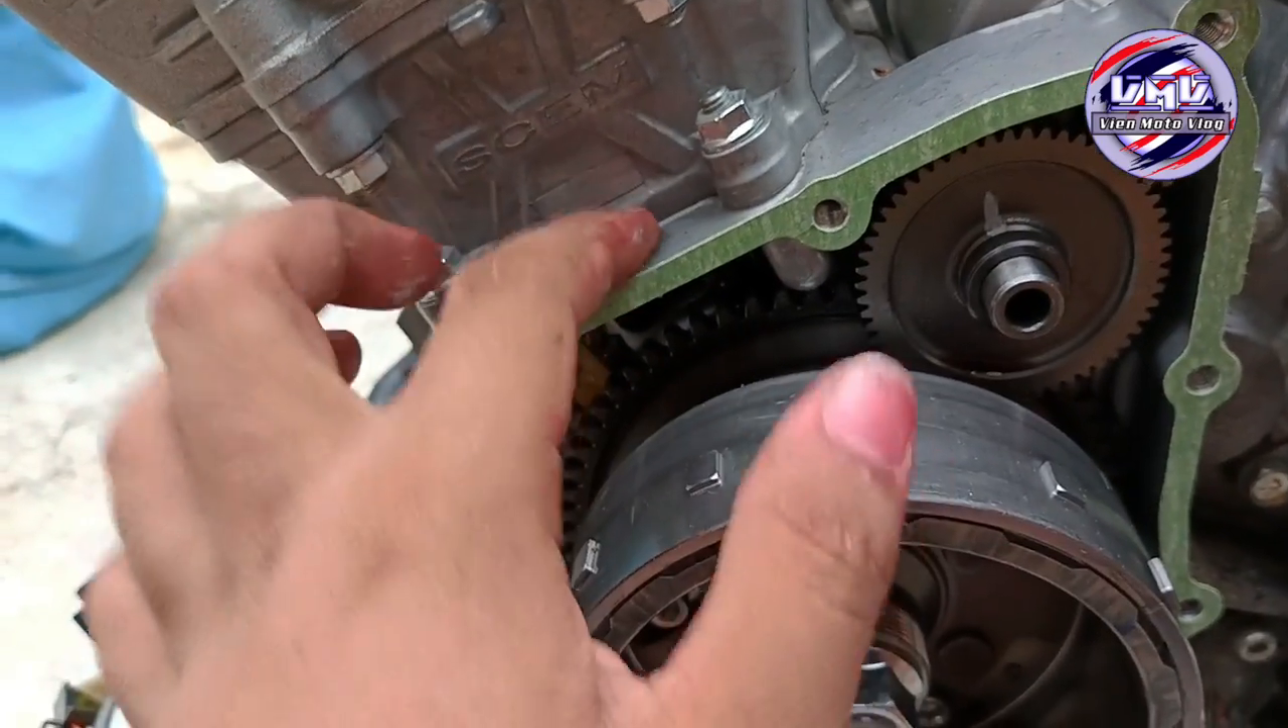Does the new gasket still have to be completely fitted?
No.